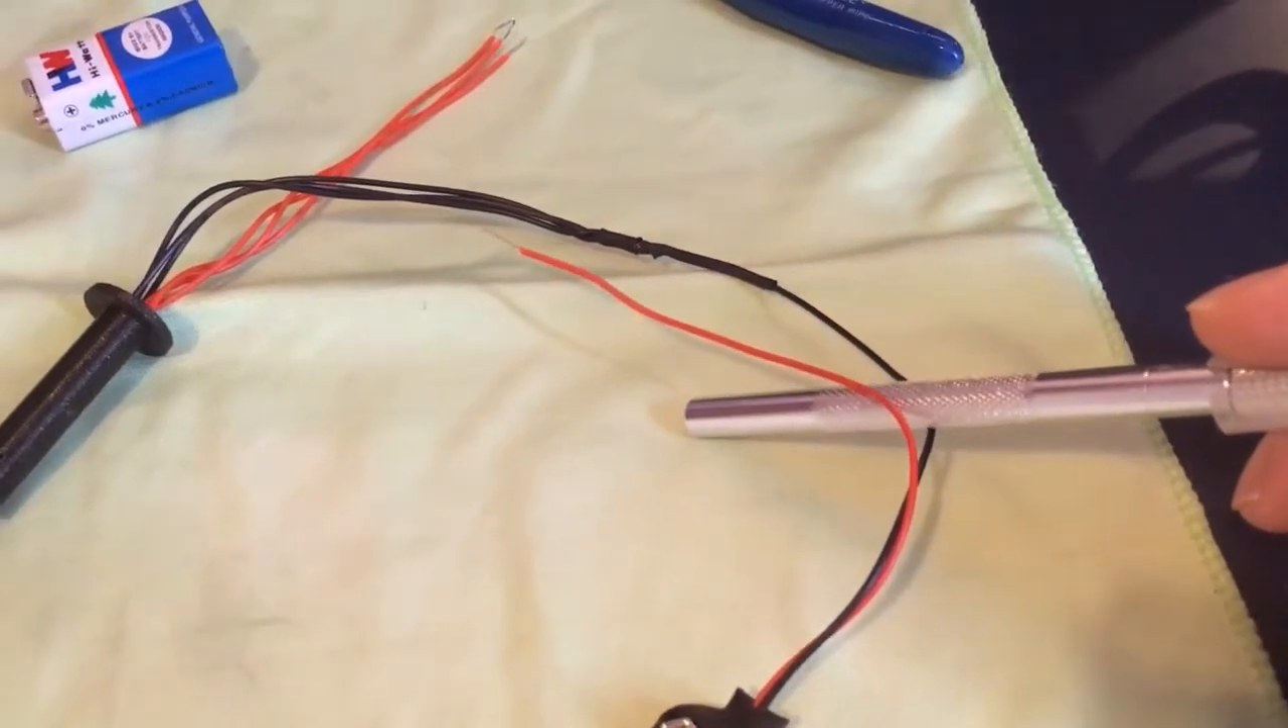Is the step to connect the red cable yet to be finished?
Yes.